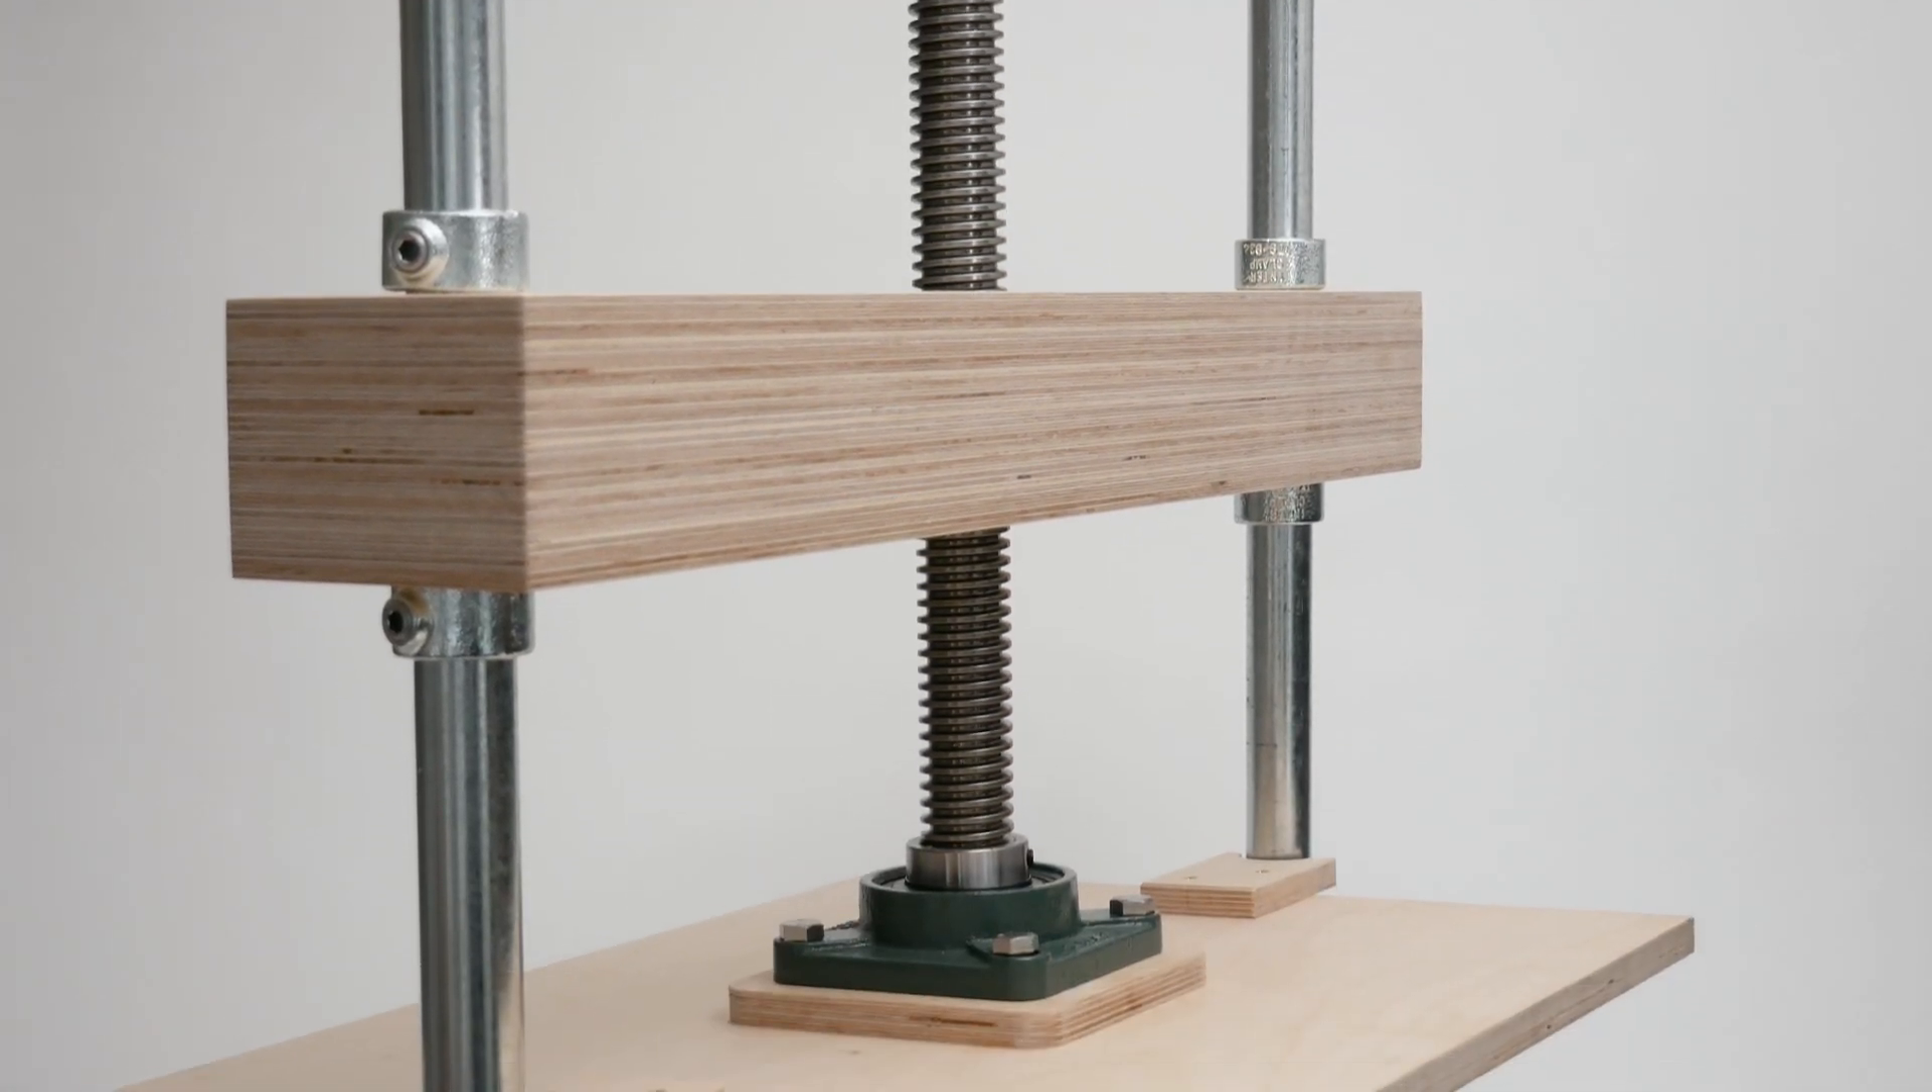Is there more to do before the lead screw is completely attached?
No.